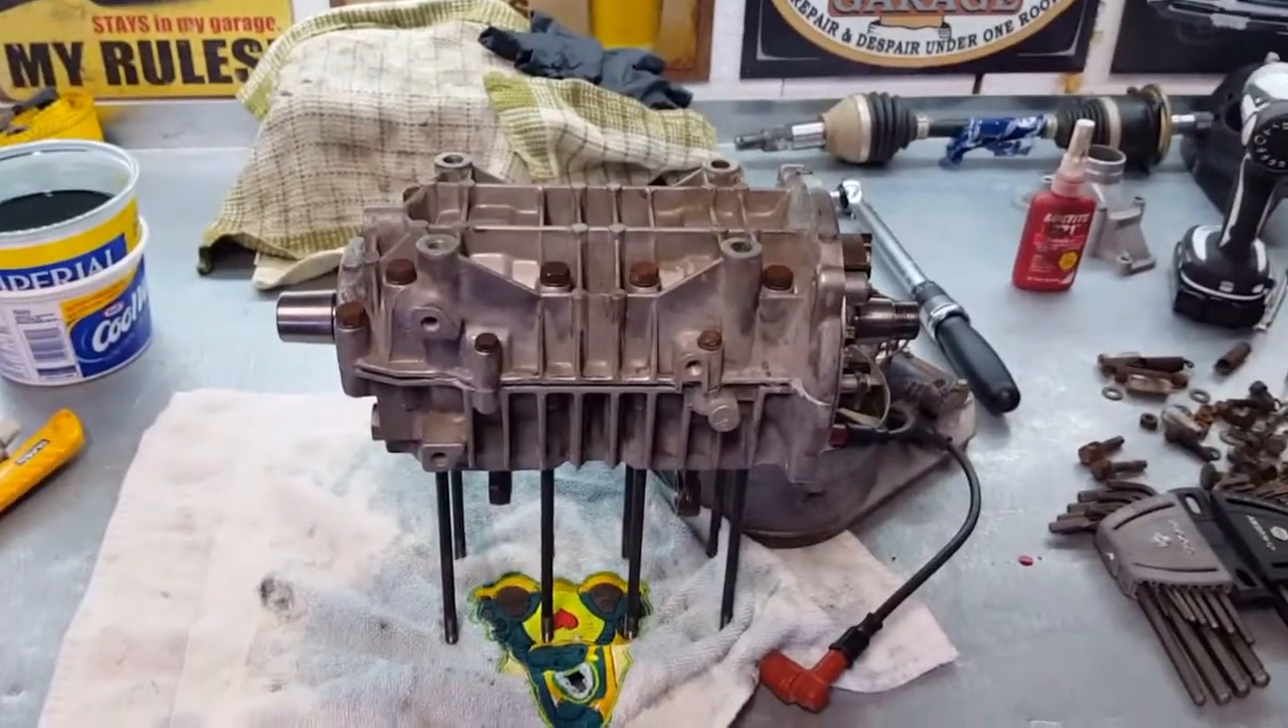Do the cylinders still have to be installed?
Yes.